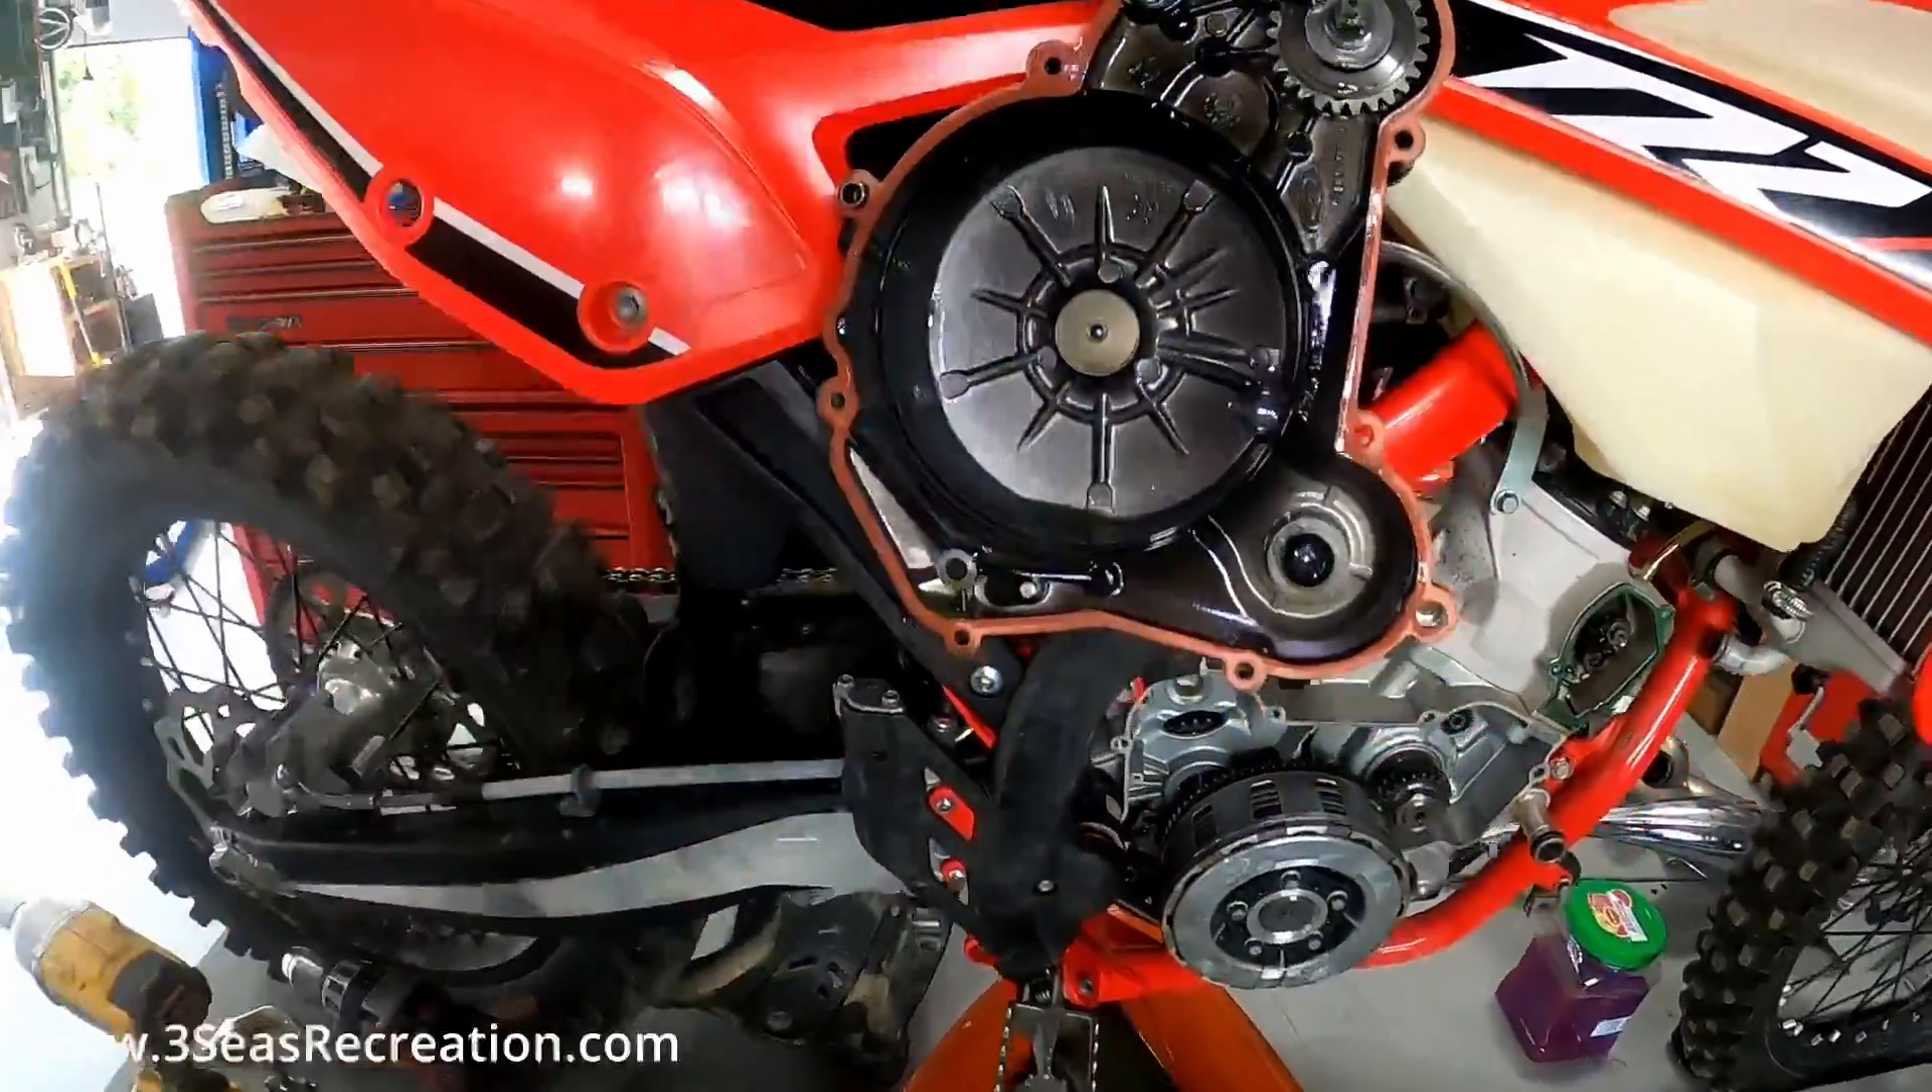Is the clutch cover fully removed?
Yes.